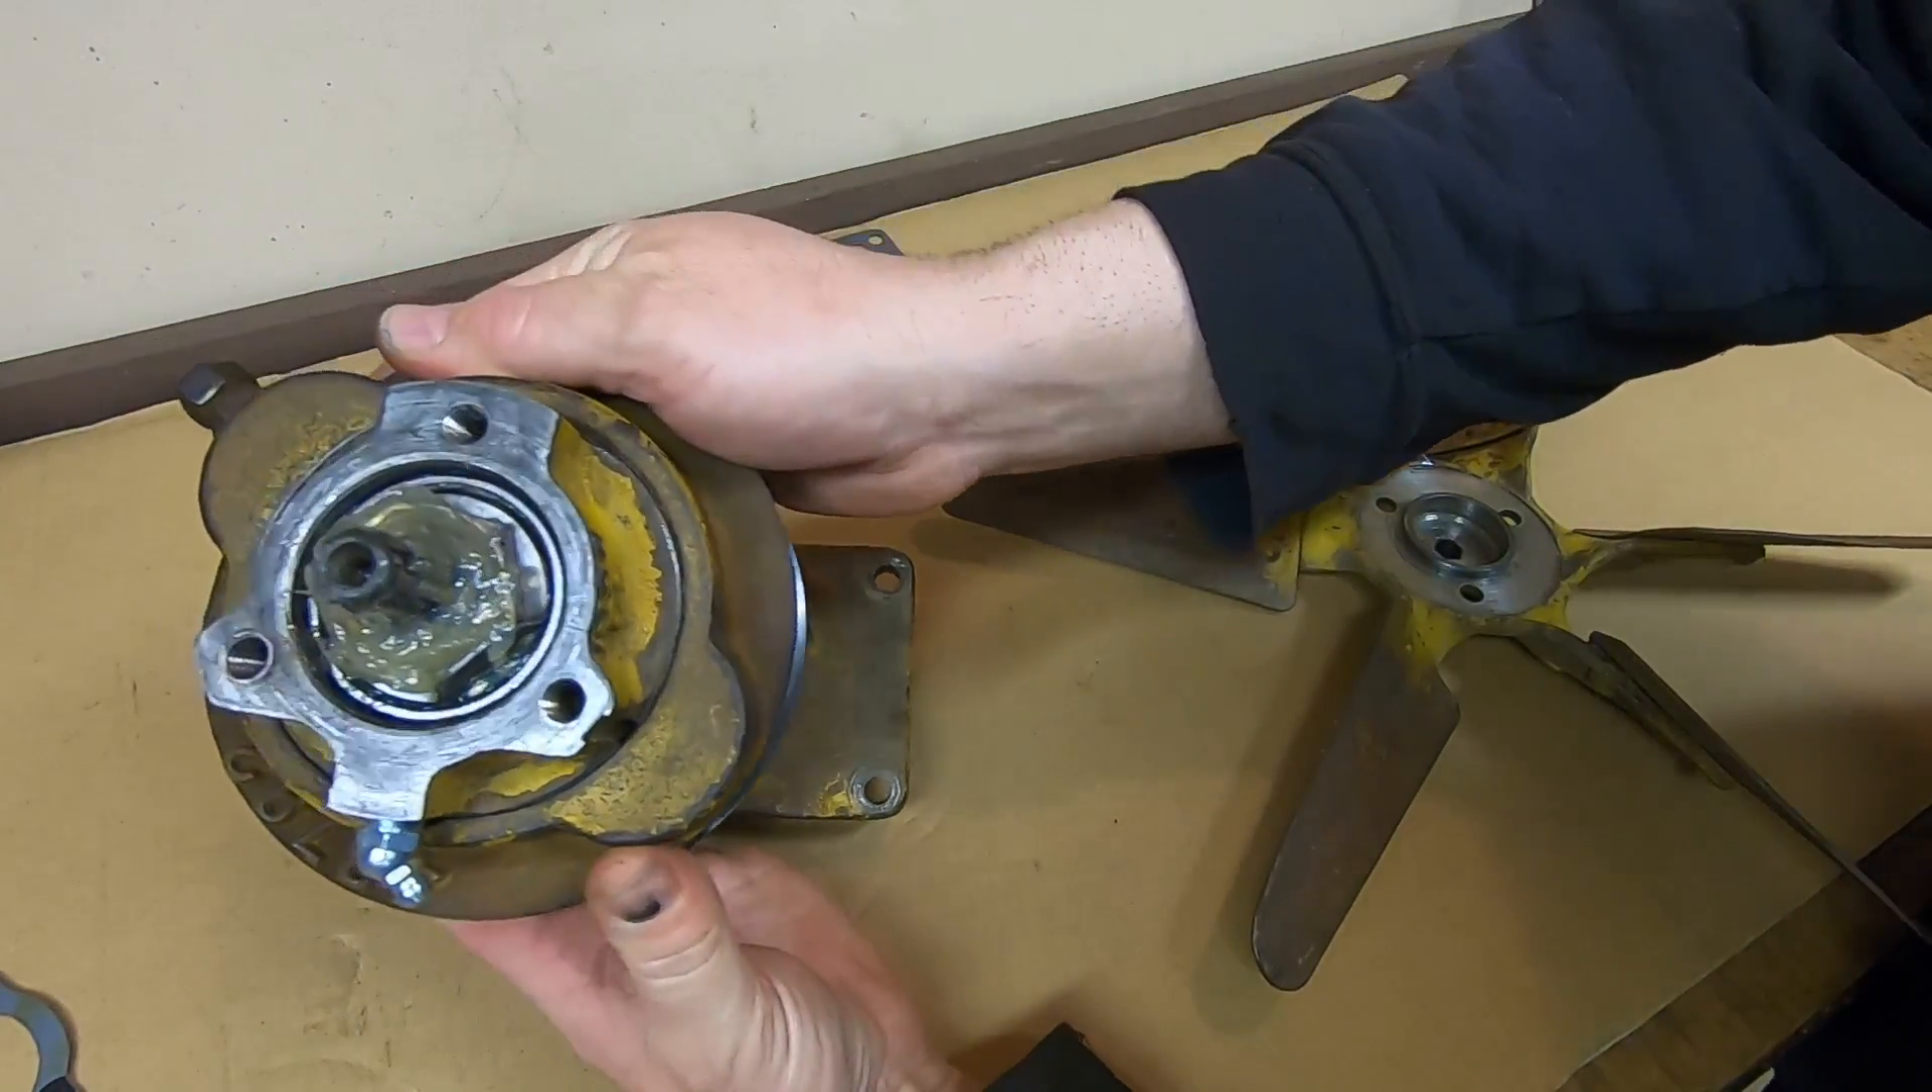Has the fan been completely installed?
No.